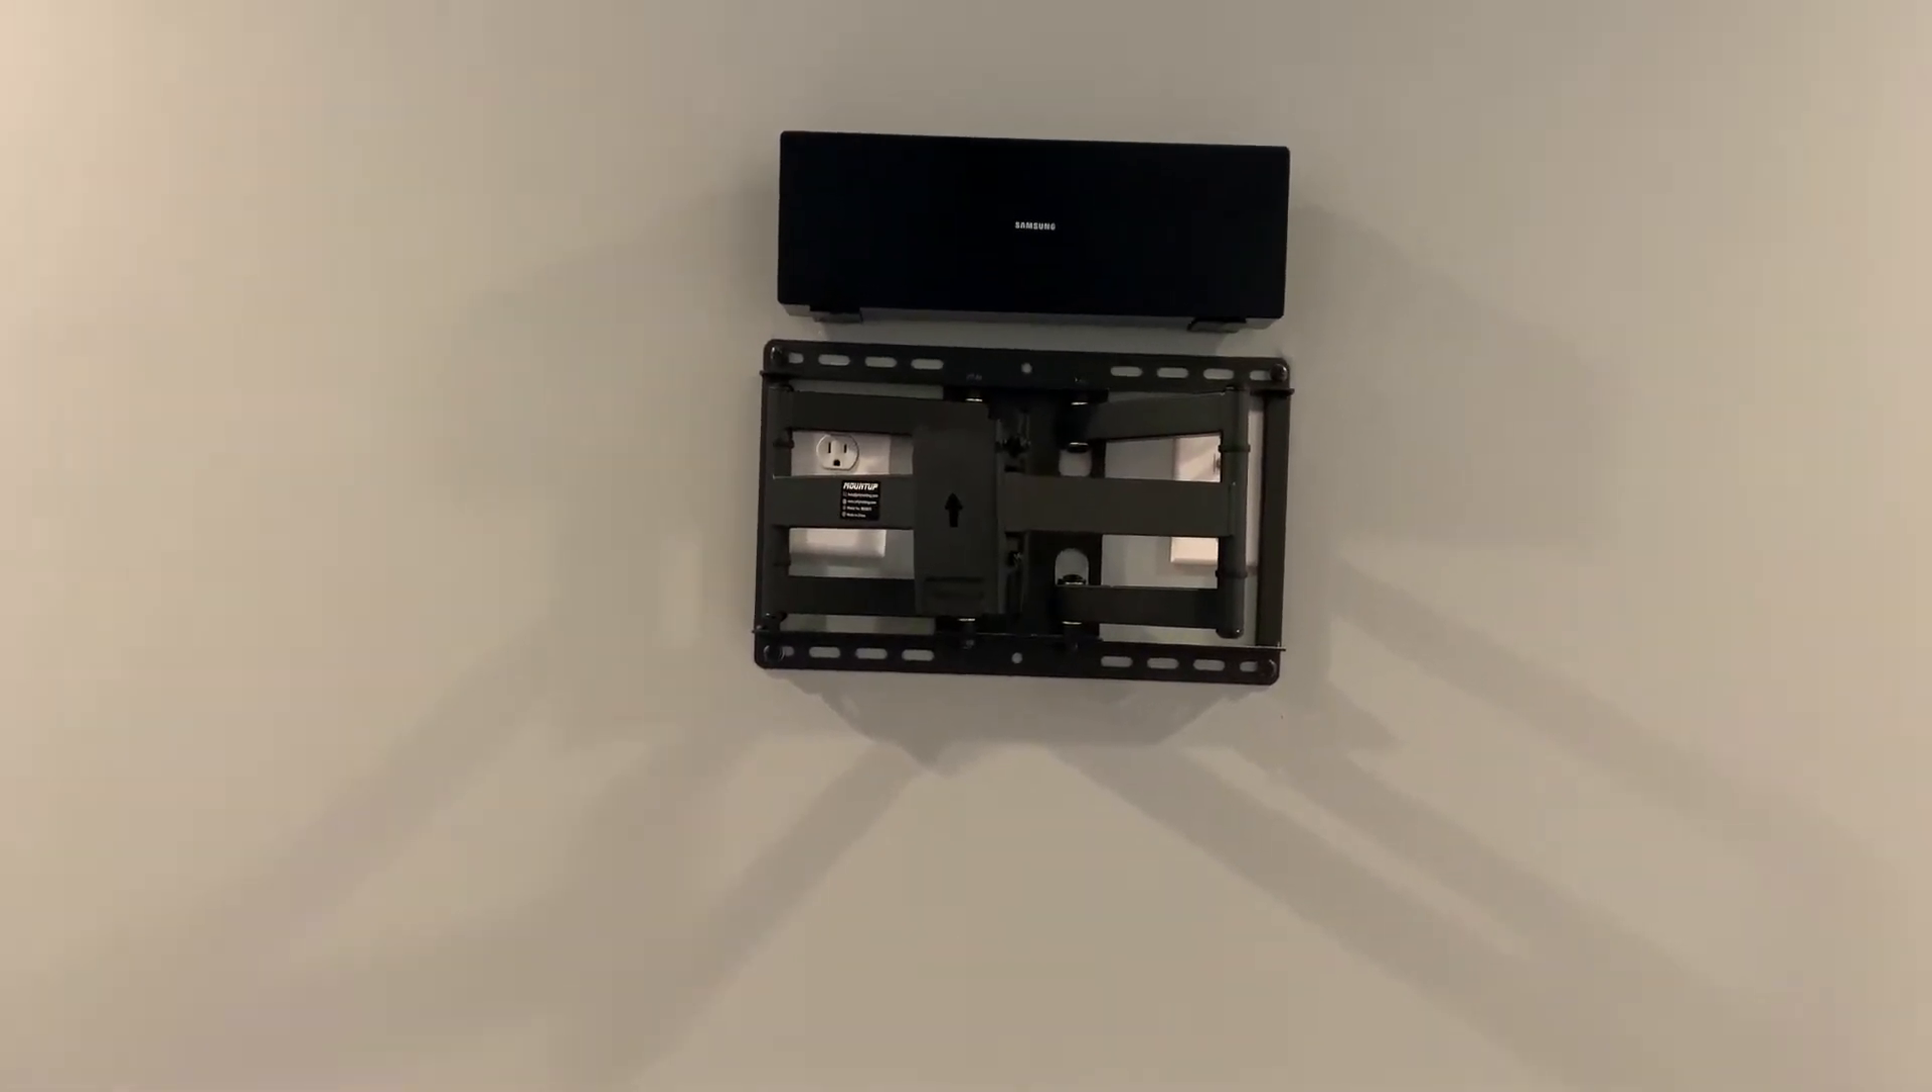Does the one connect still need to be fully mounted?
No.